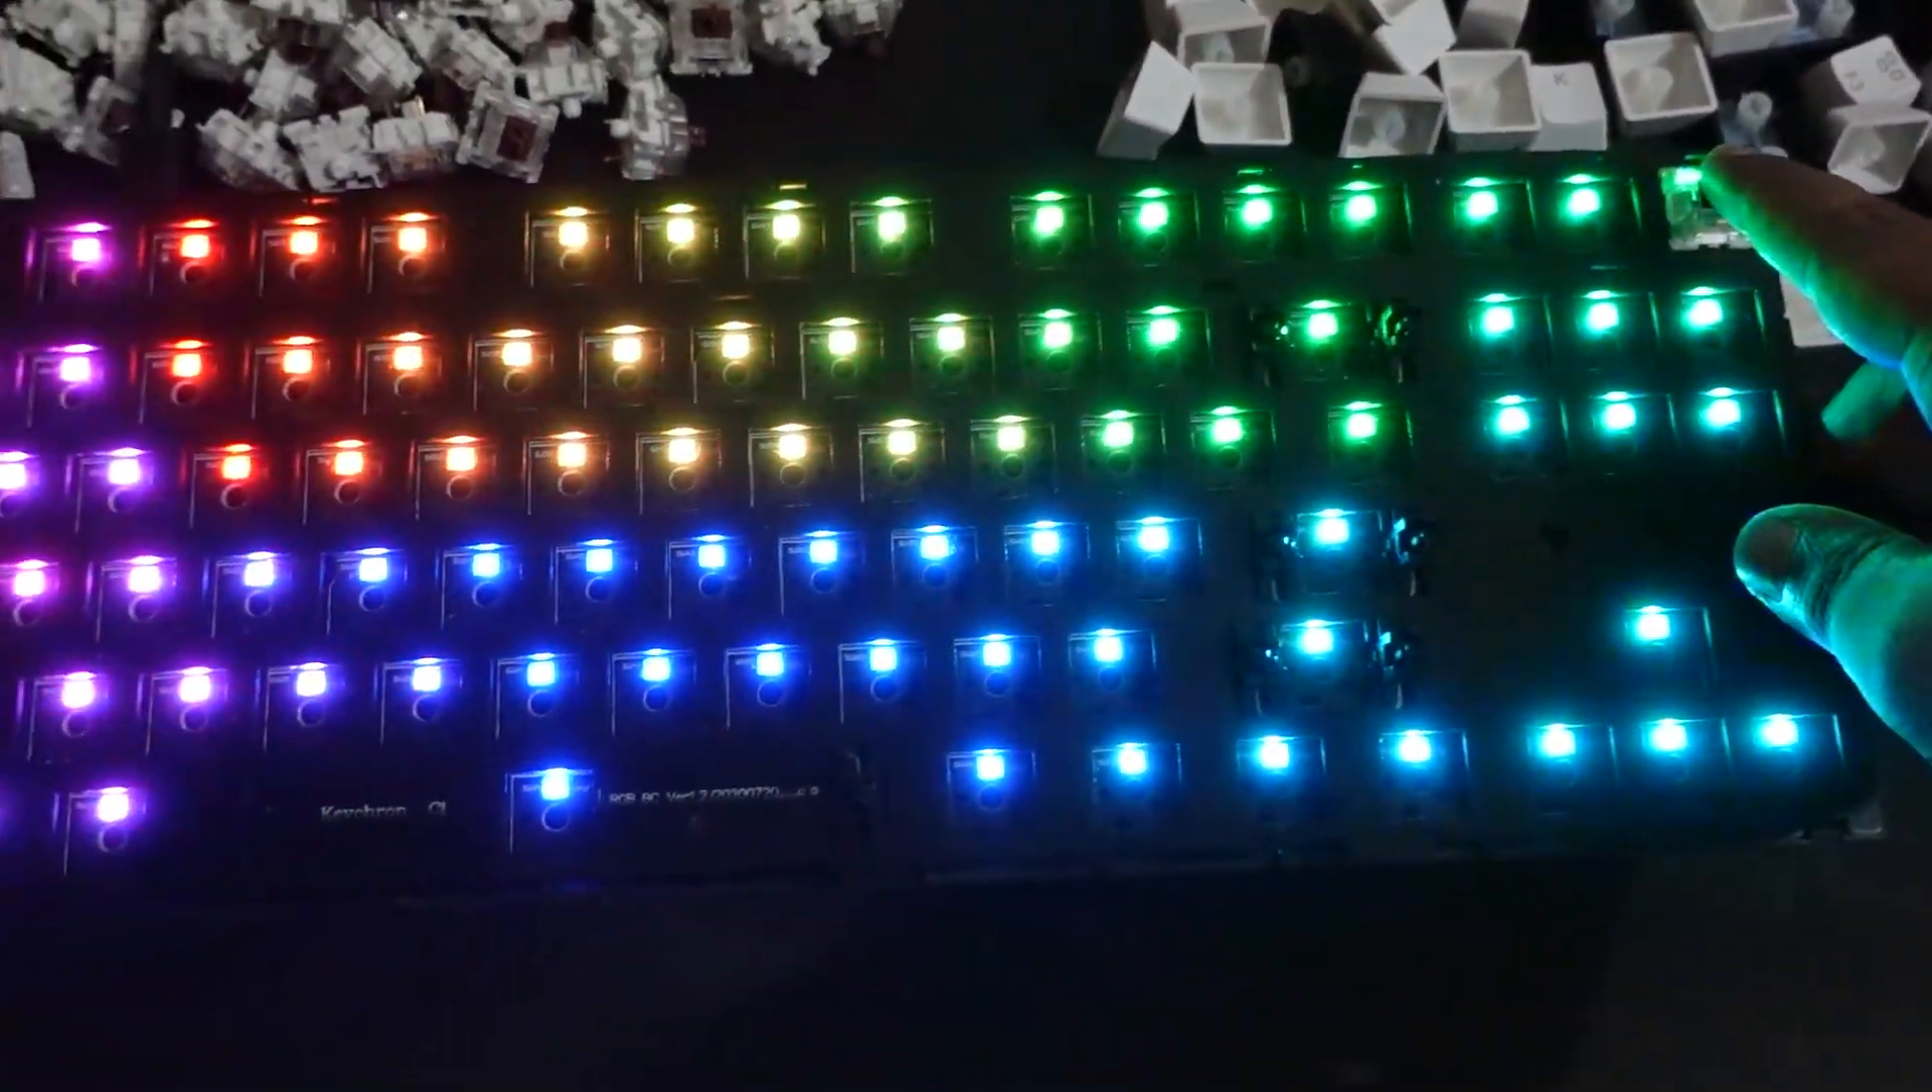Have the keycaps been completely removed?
Yes.